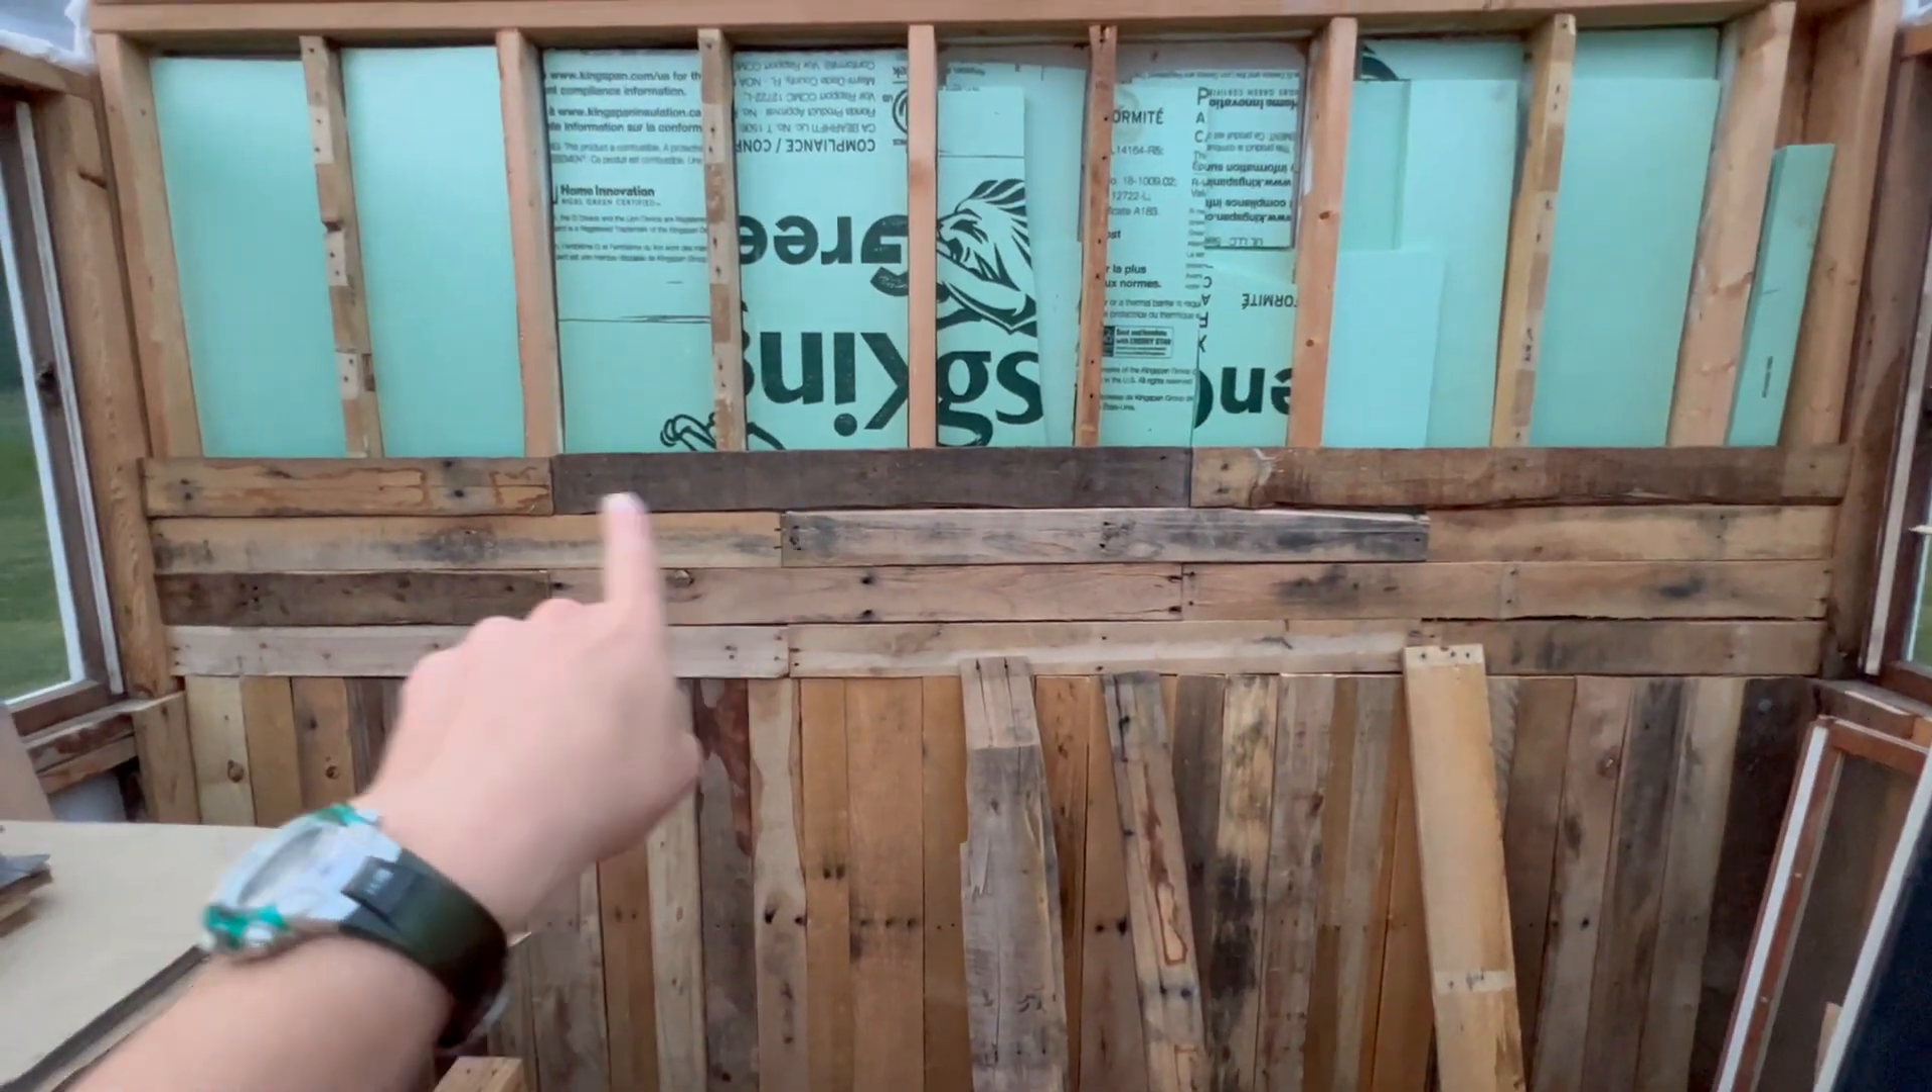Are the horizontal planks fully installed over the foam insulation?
No.